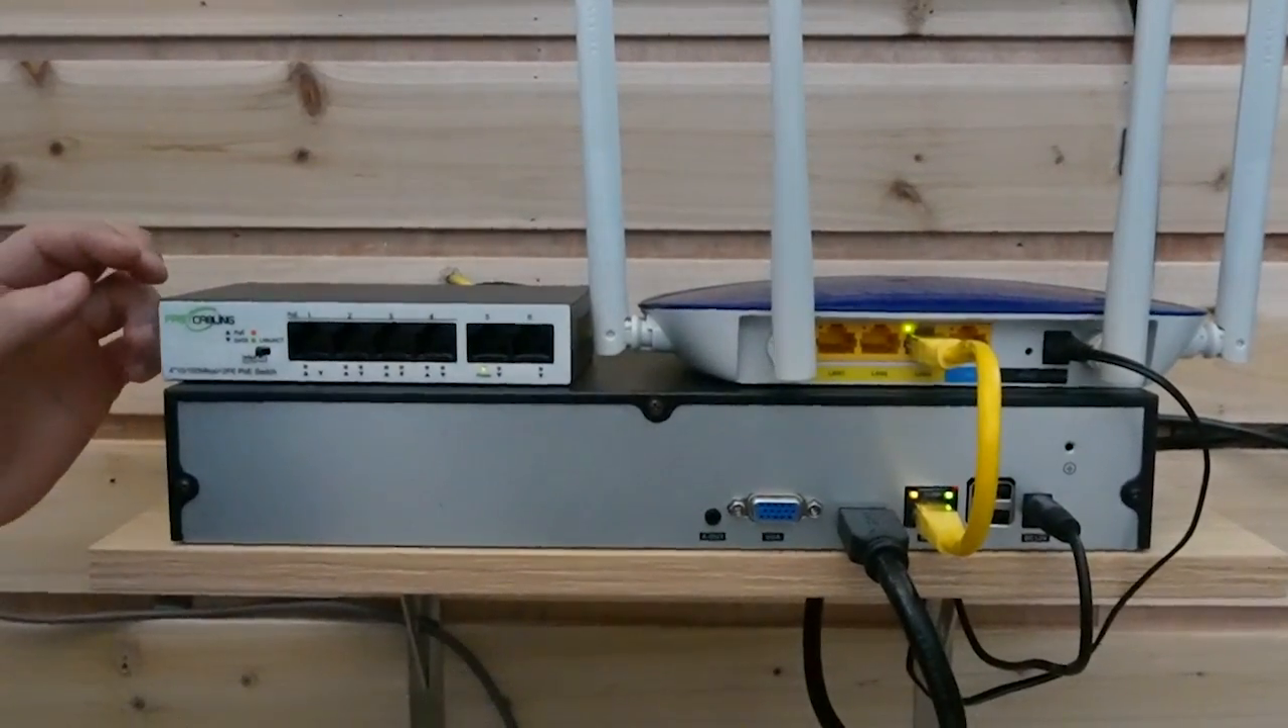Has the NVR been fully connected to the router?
Yes.